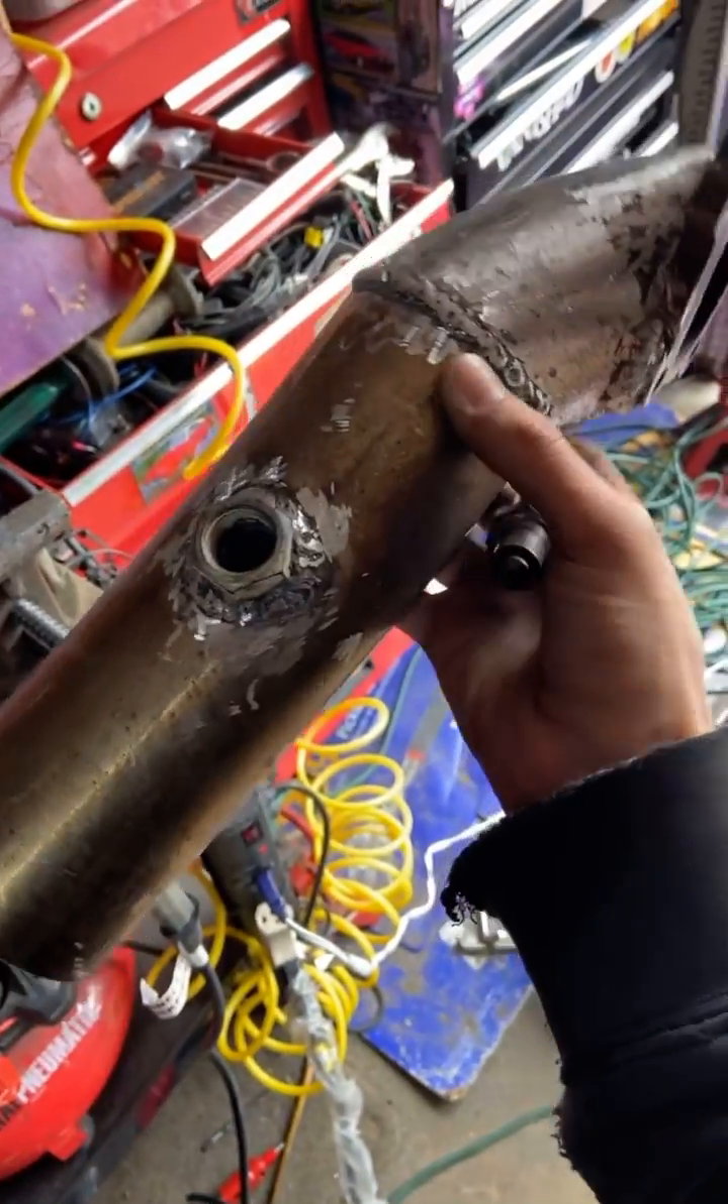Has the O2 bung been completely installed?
Yes.